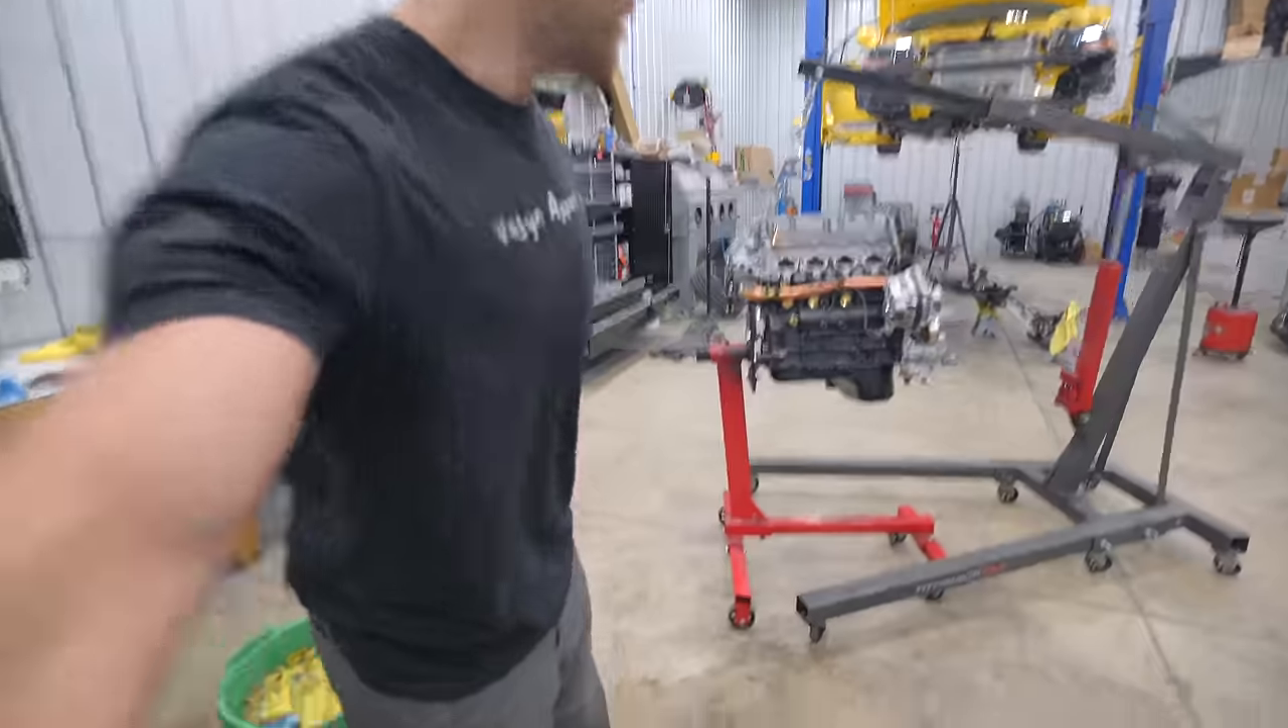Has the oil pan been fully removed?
No.